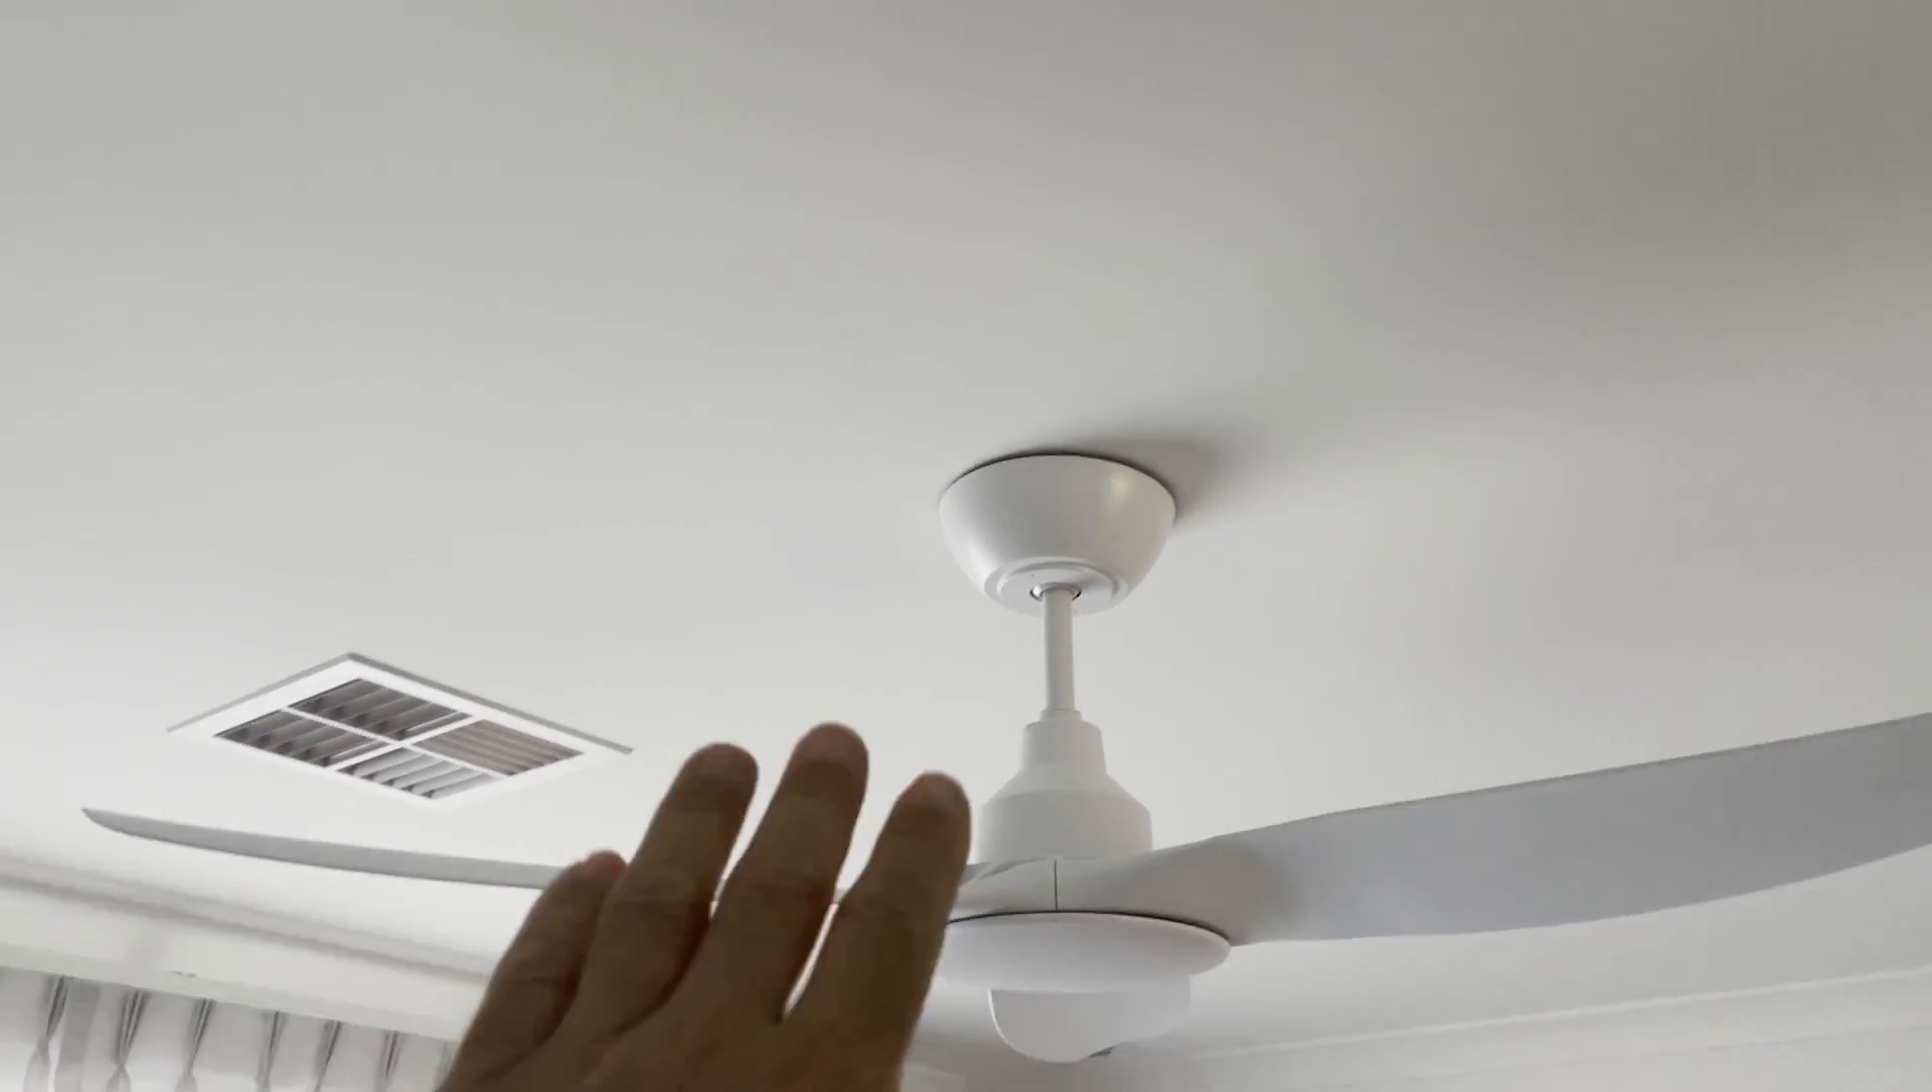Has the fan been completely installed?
Yes.